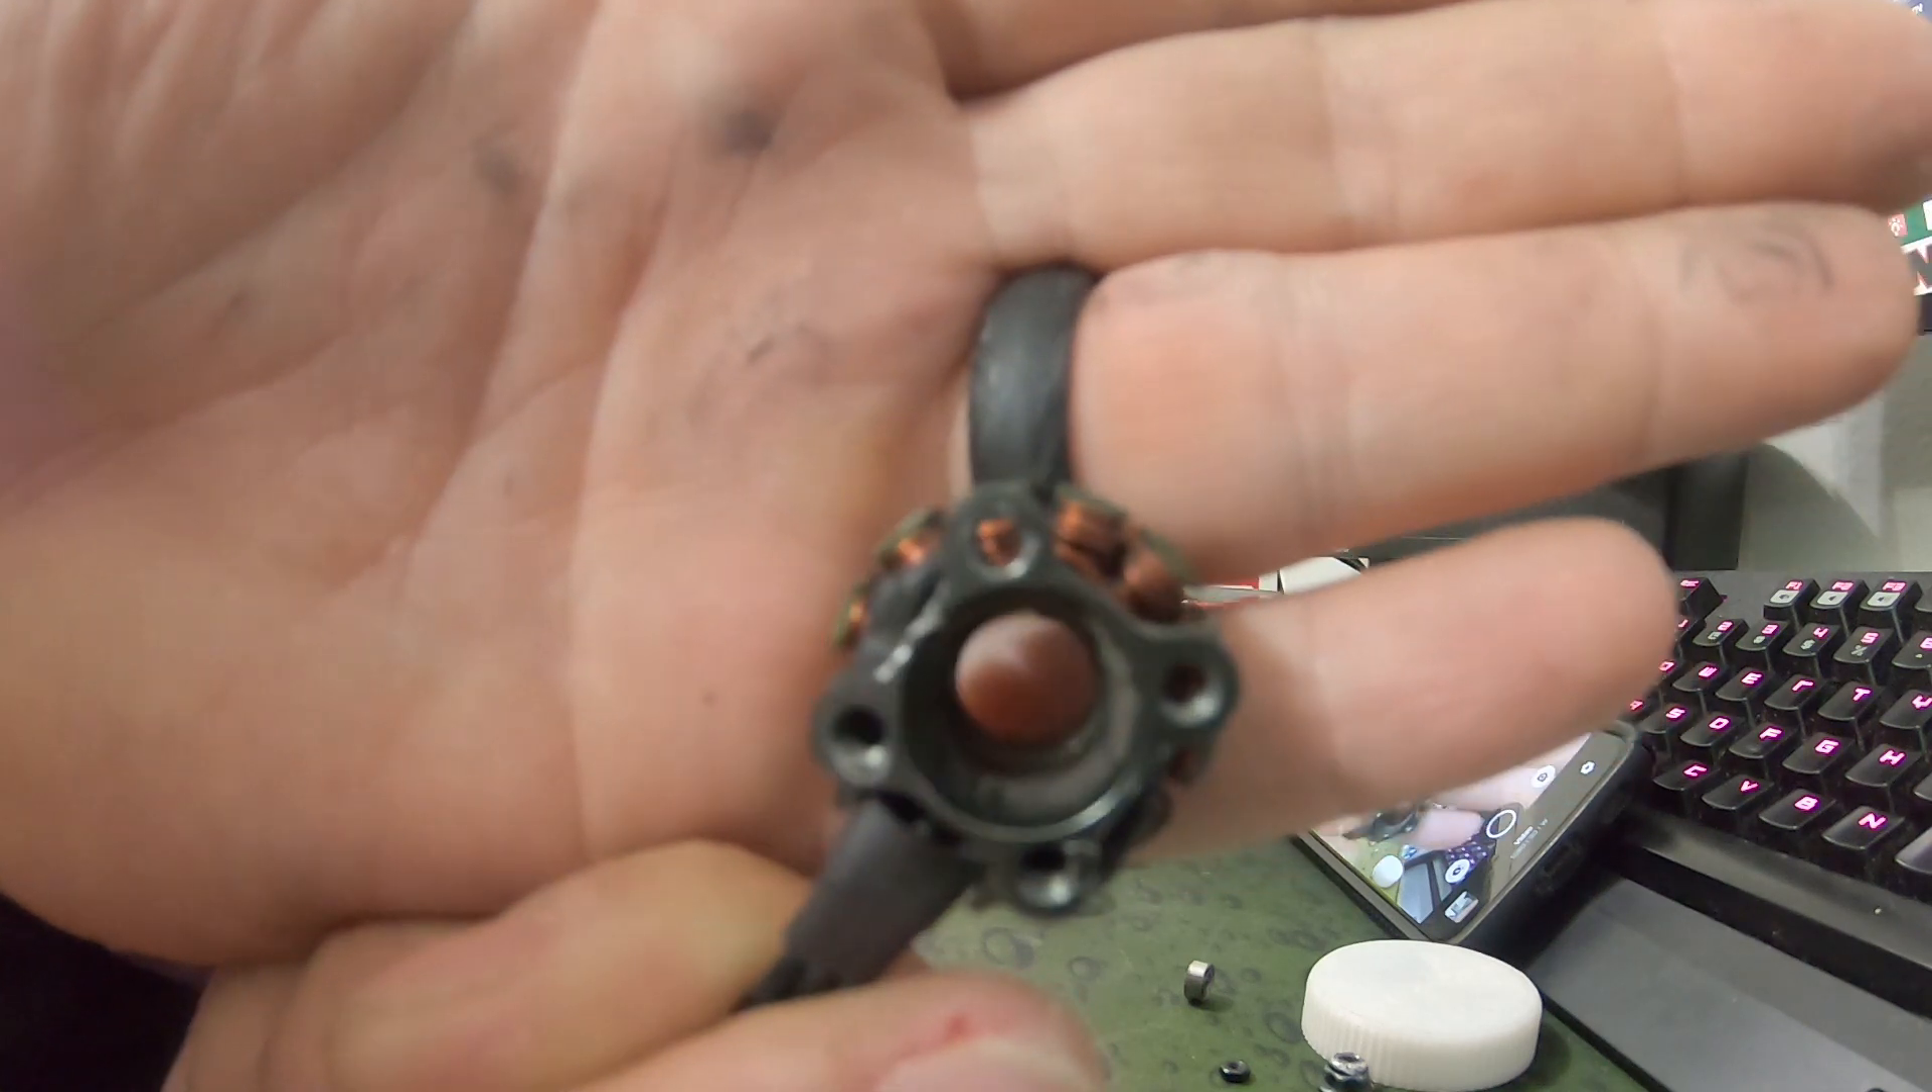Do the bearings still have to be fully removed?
No.